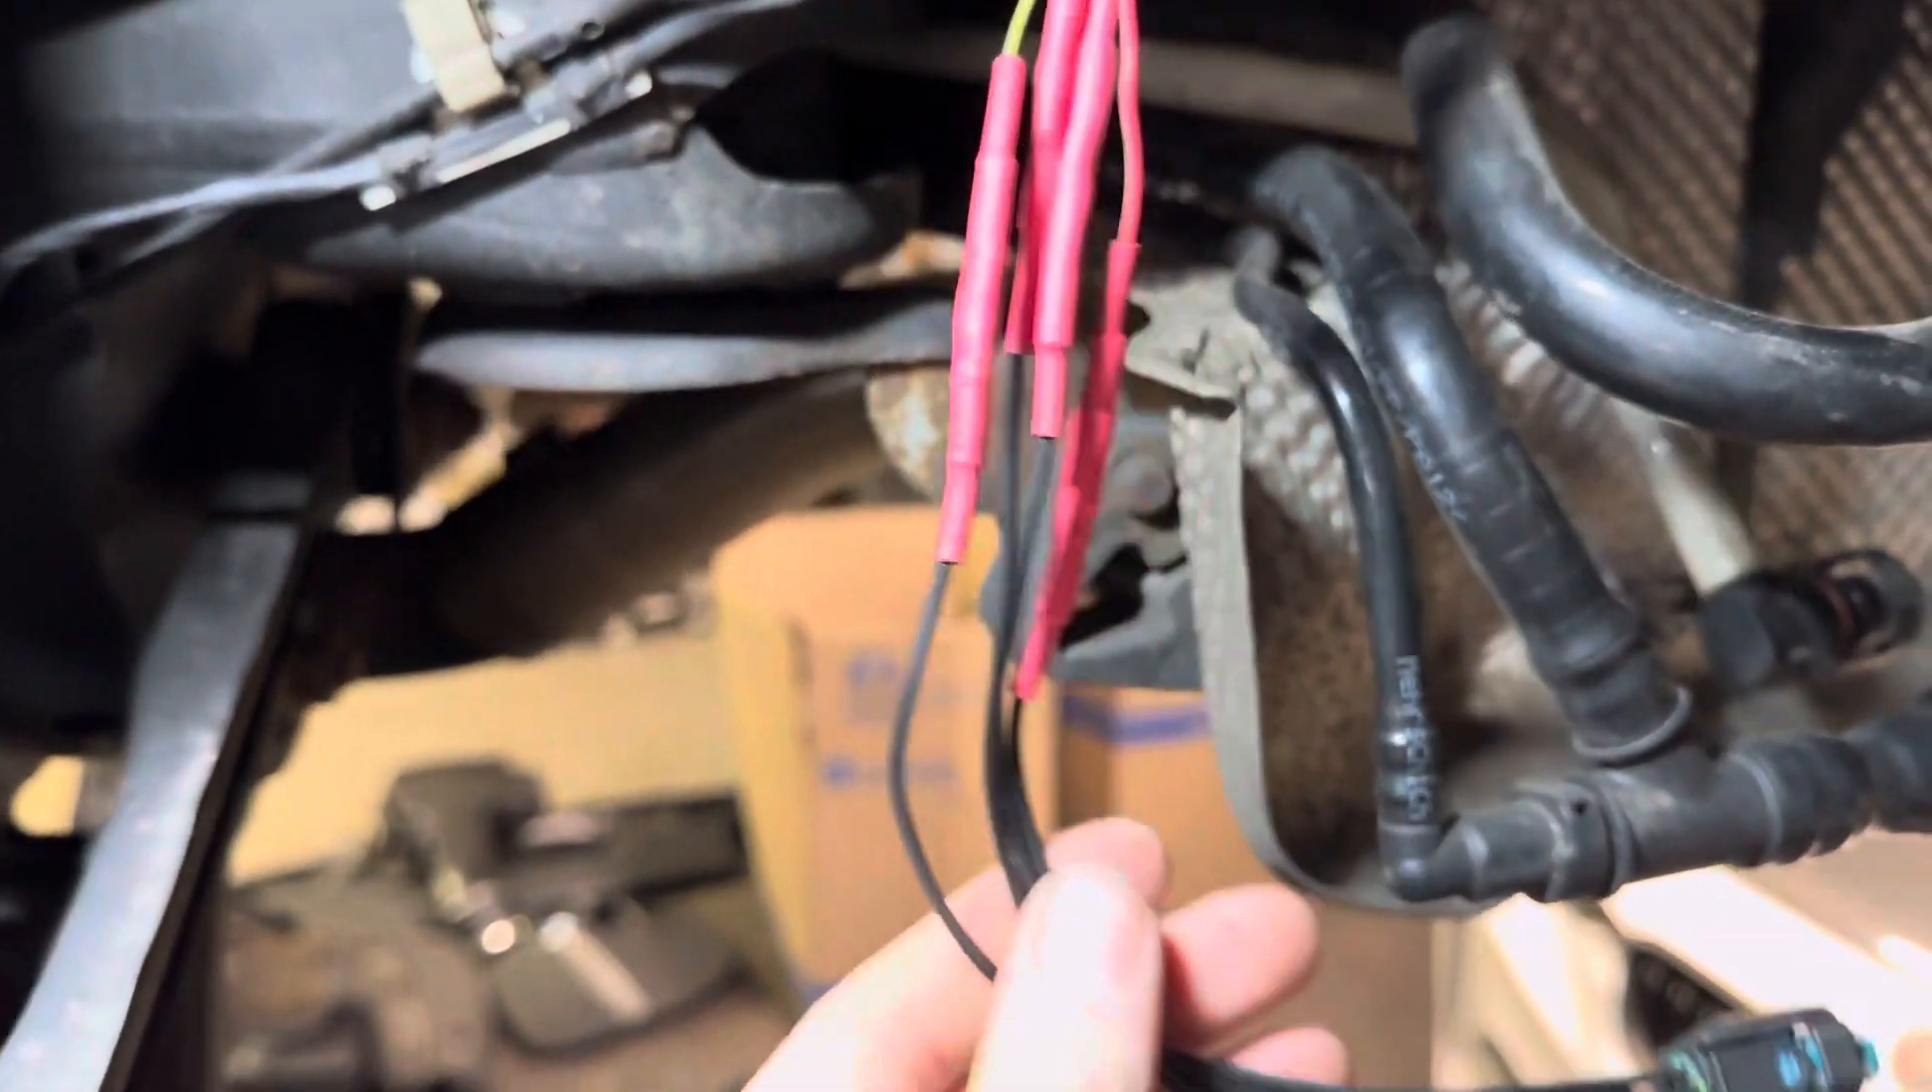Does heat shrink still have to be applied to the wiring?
No.